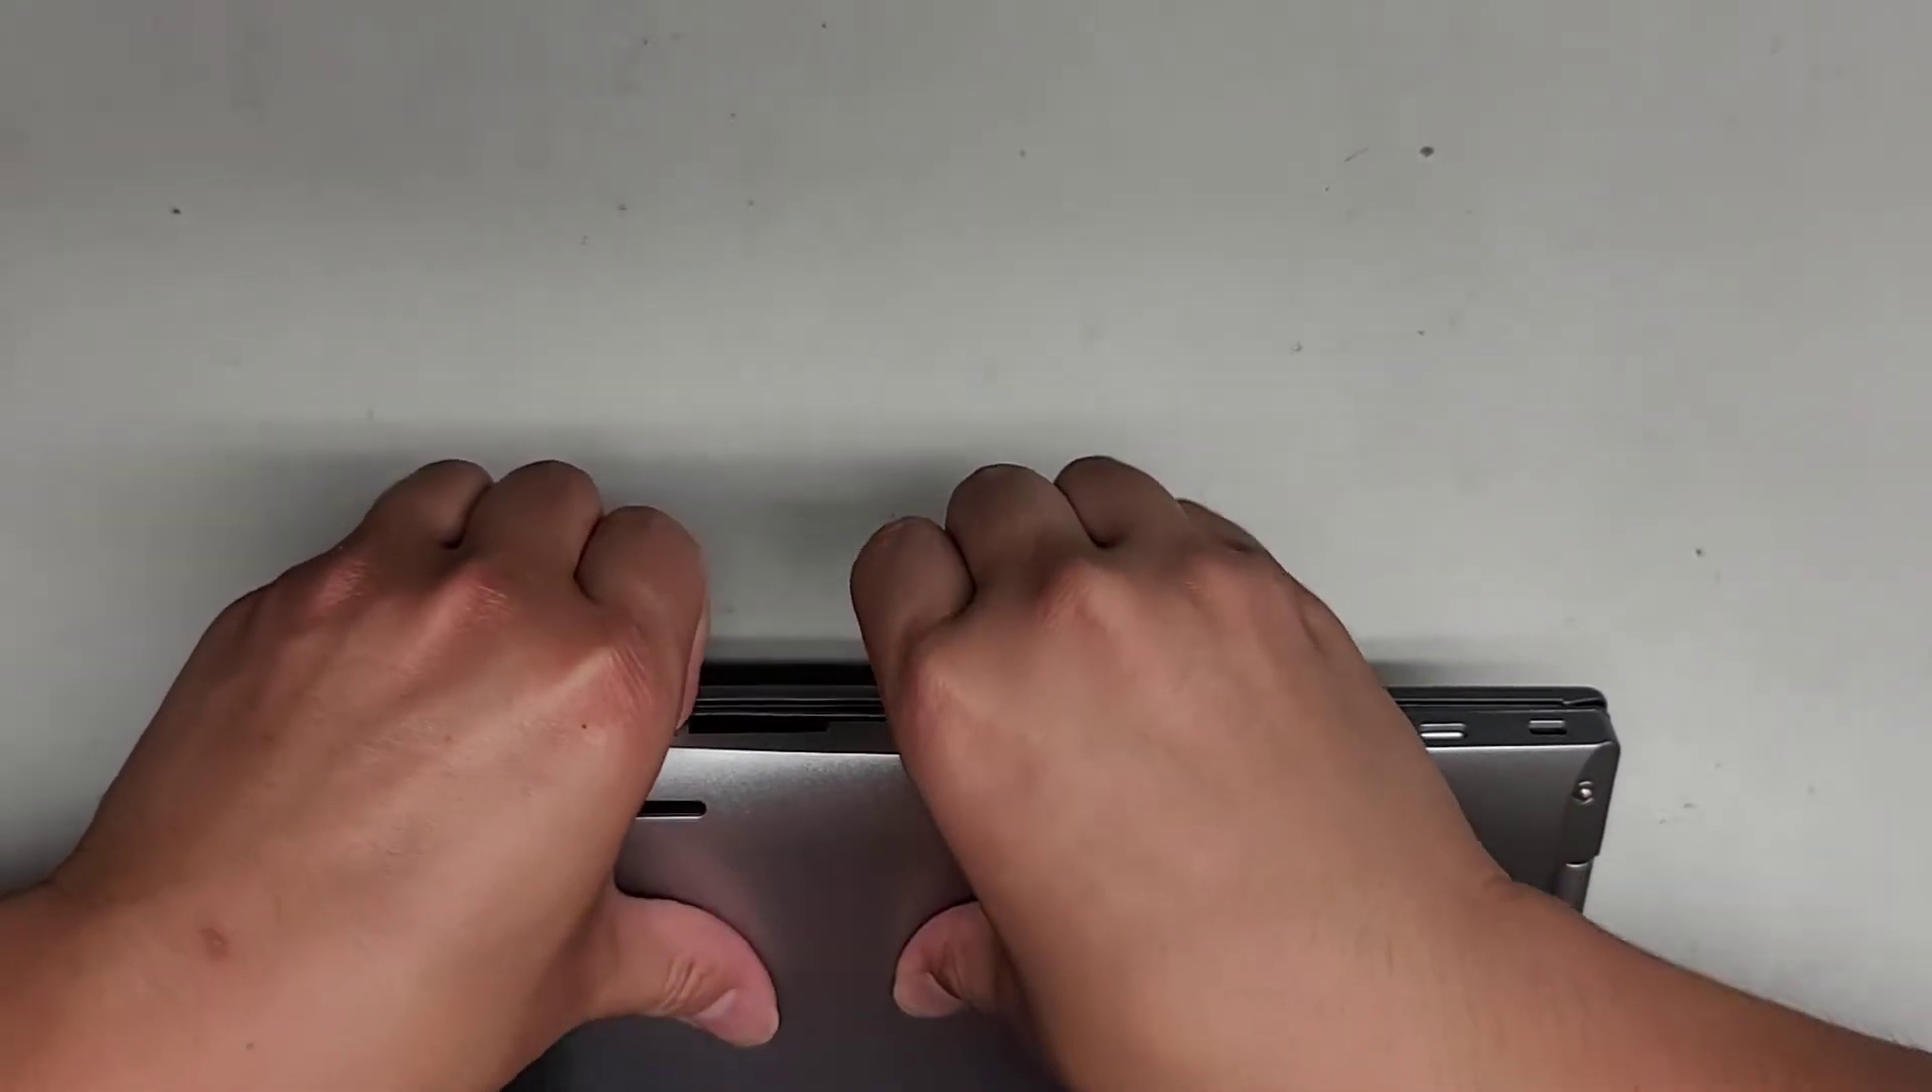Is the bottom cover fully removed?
No.